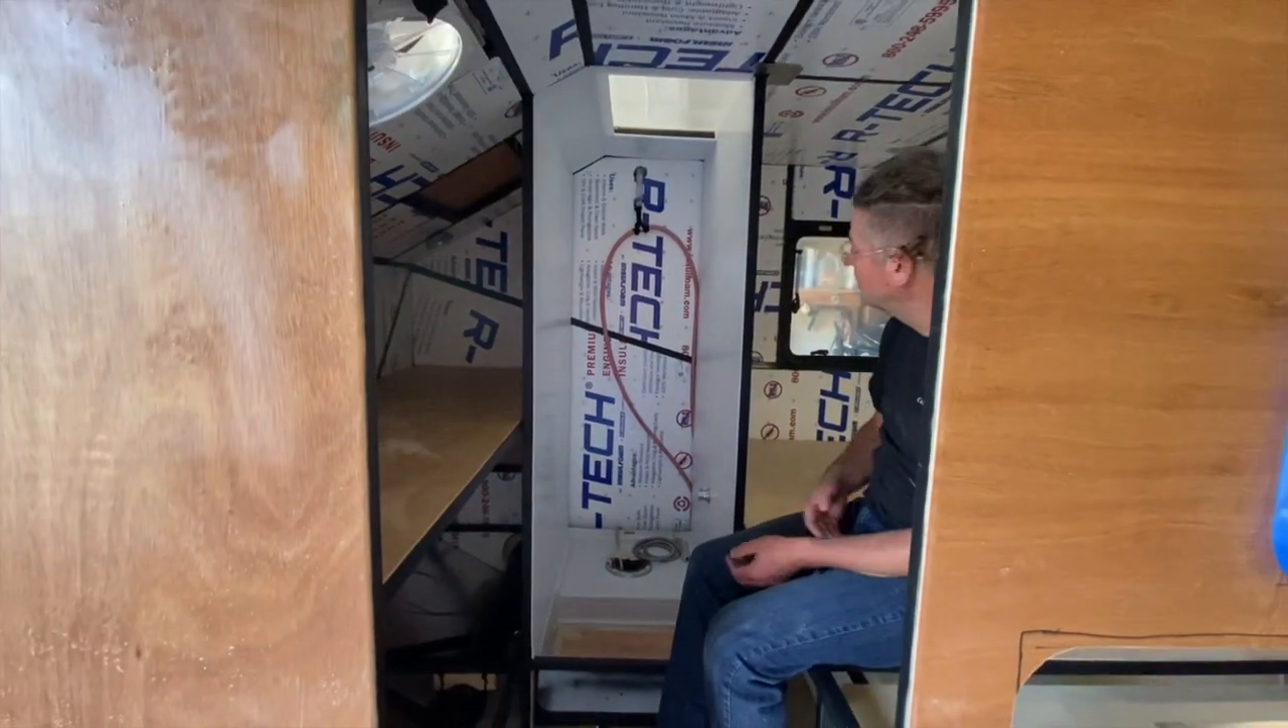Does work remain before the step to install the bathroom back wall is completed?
Yes.